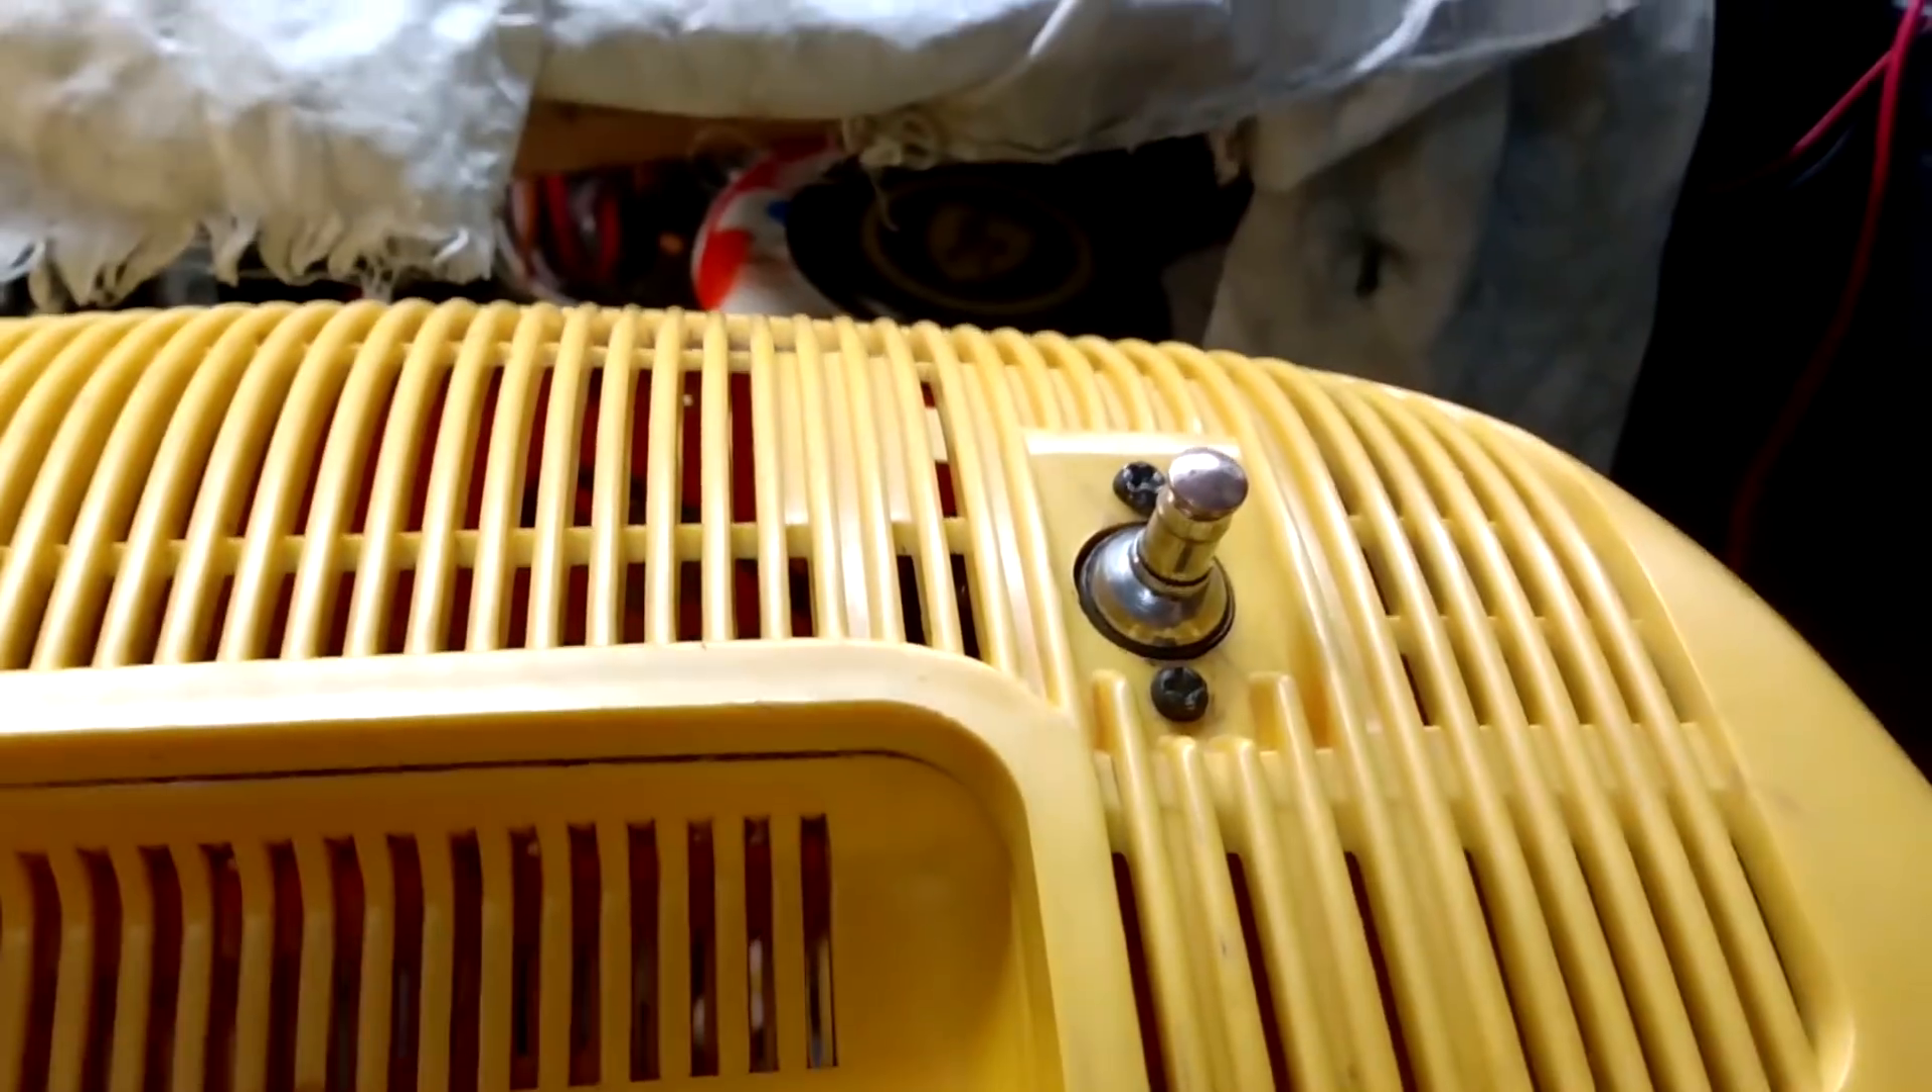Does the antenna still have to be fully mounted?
No.